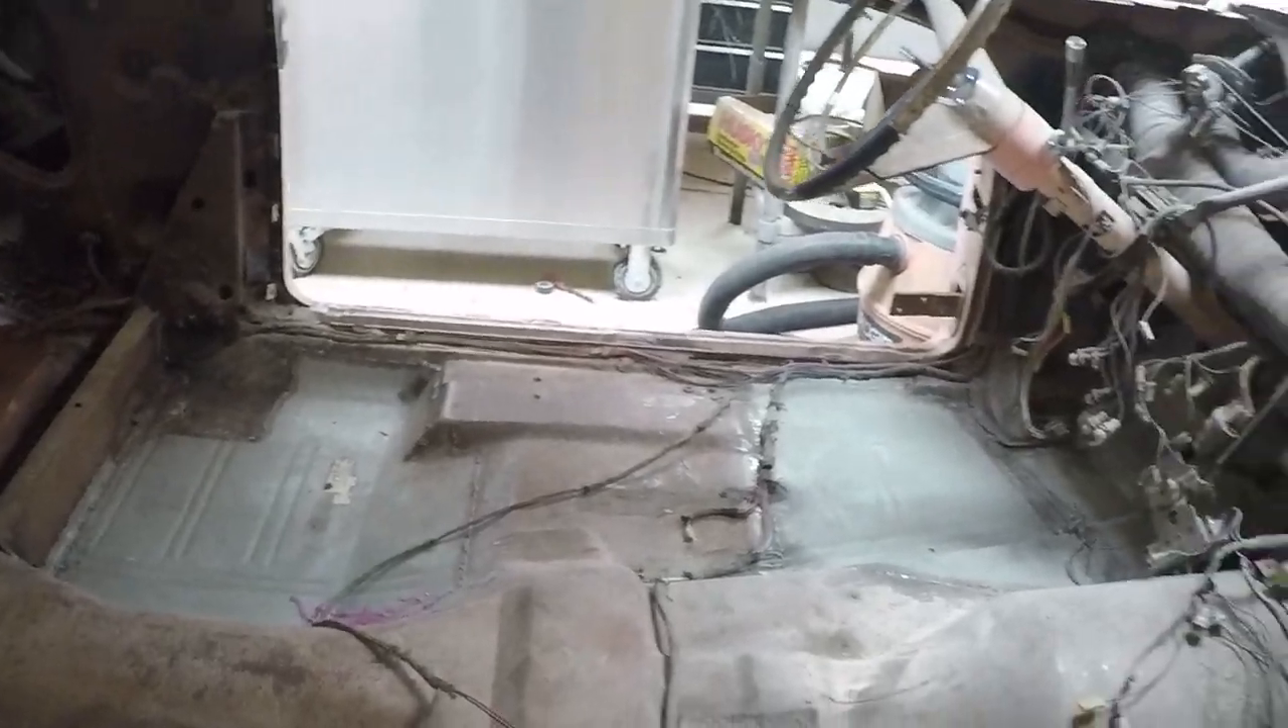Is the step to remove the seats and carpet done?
Yes.